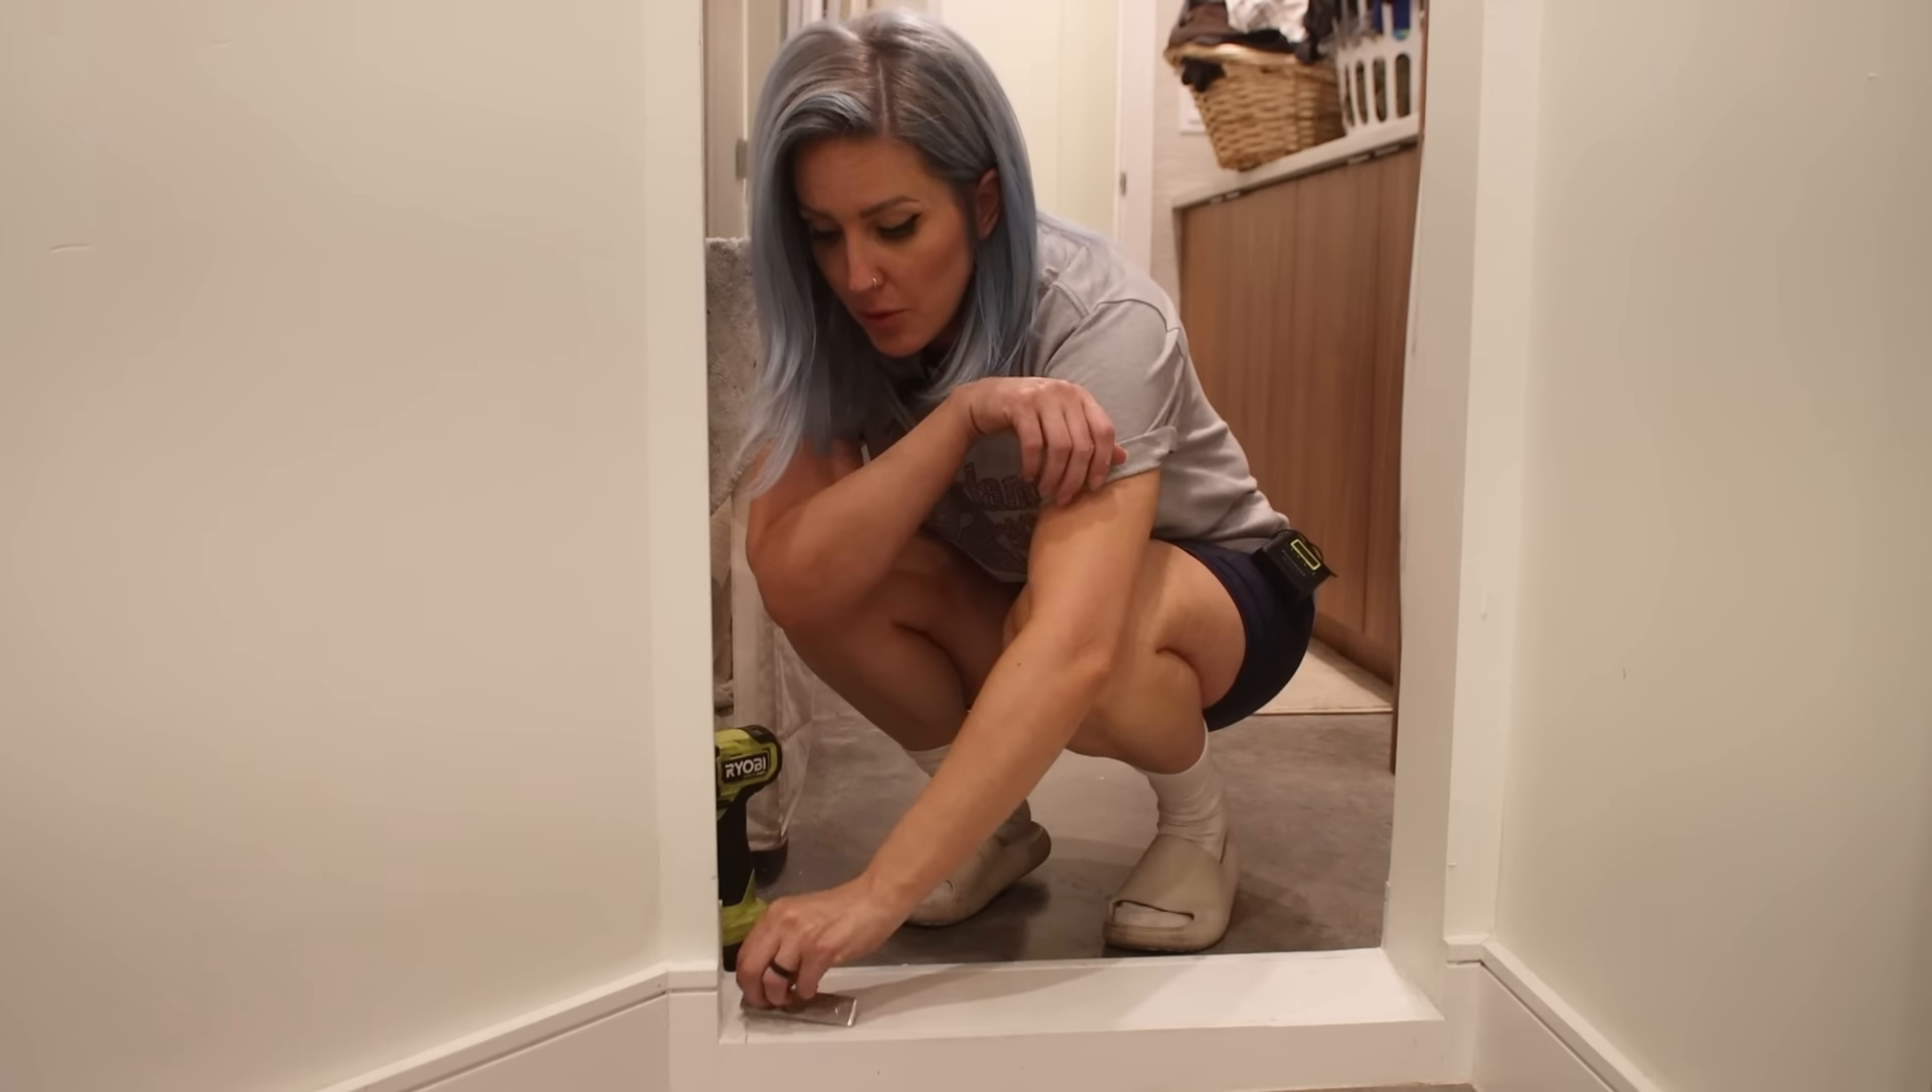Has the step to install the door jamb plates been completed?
No.